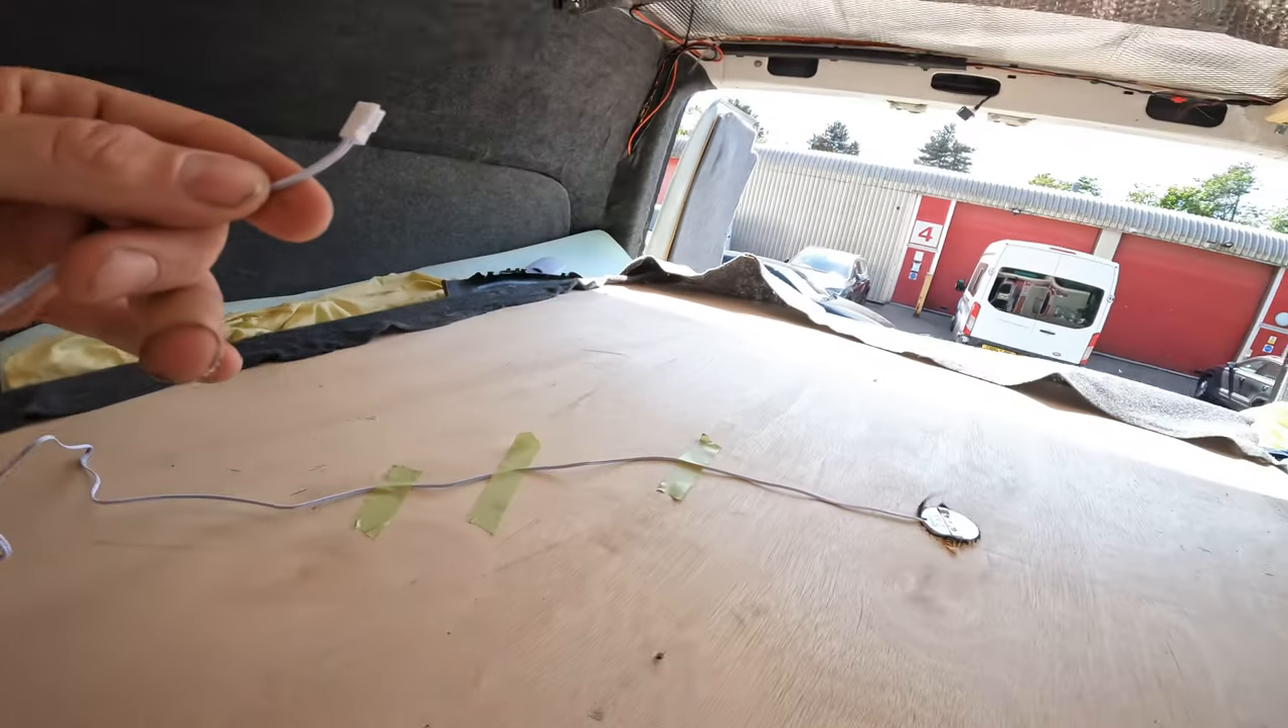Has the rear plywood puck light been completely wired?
No.